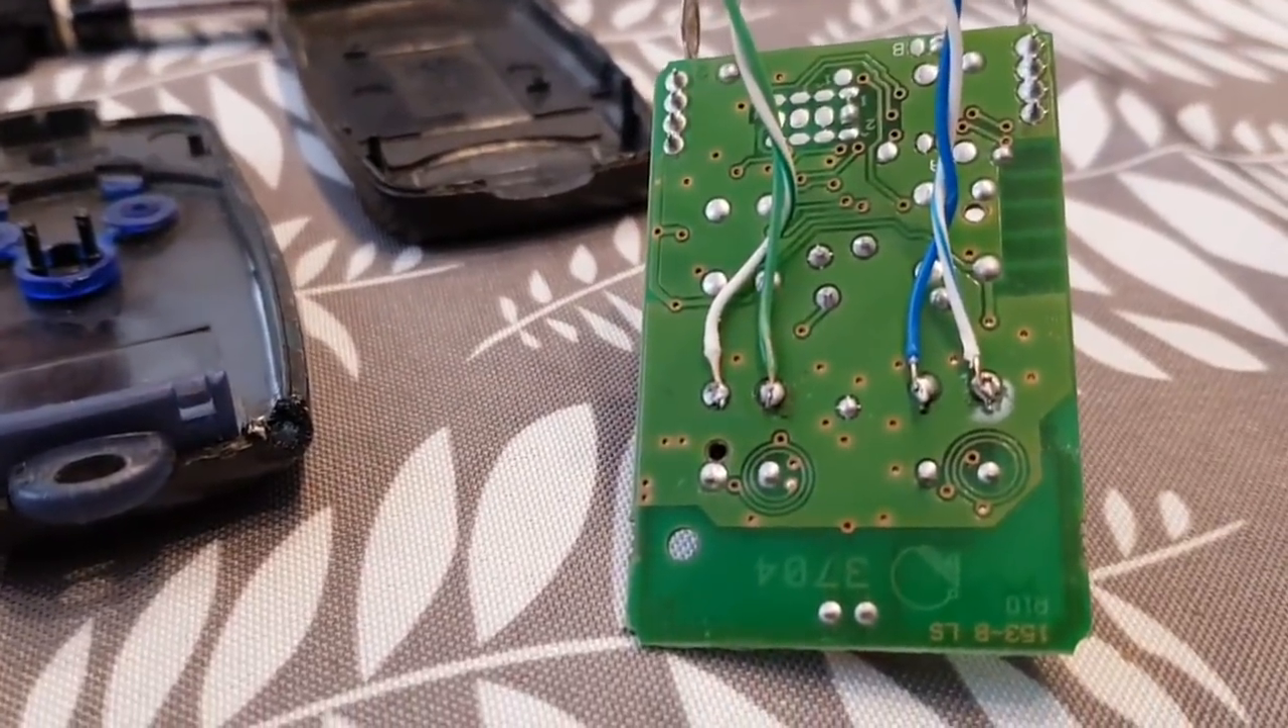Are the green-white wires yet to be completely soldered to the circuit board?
No.